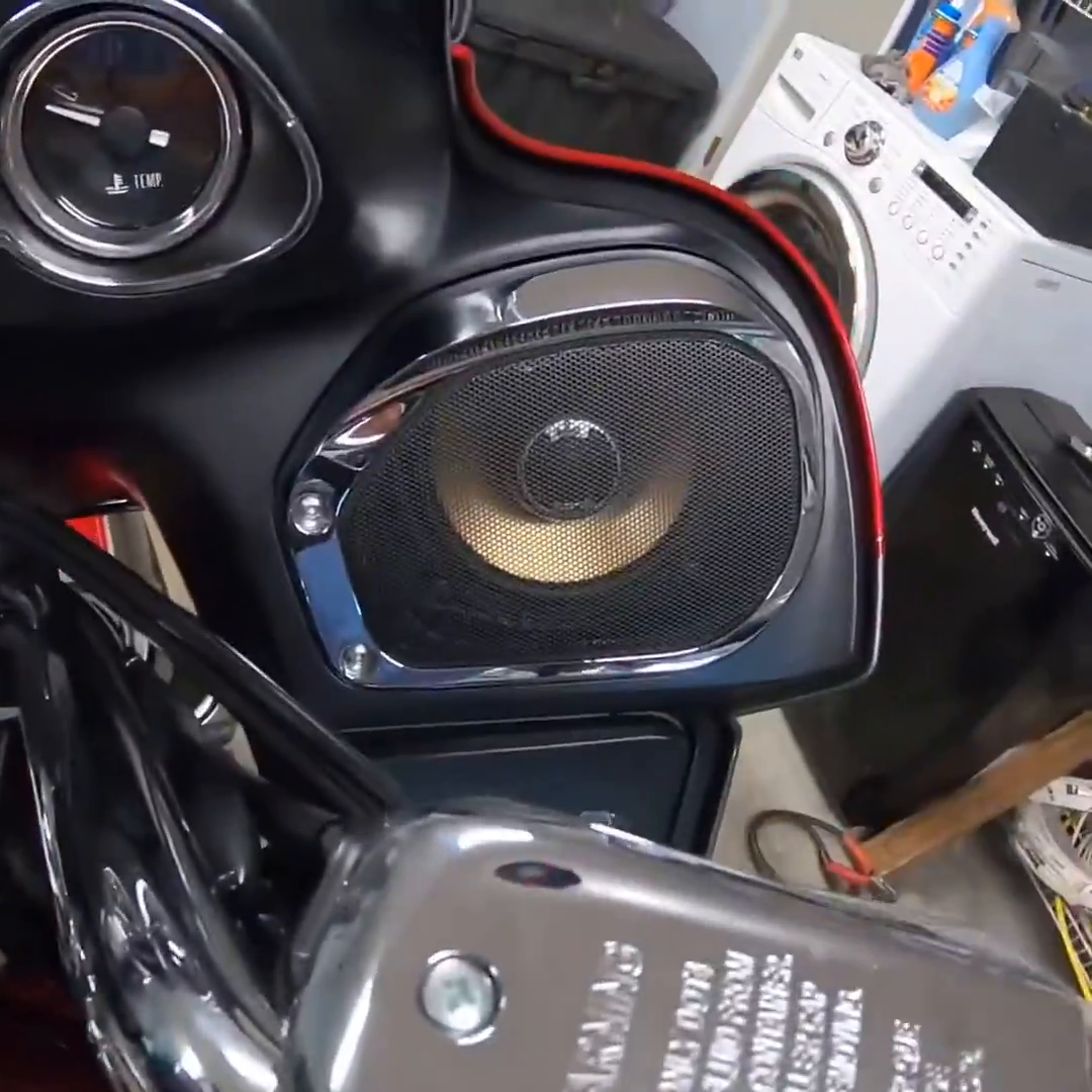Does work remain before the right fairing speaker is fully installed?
No.